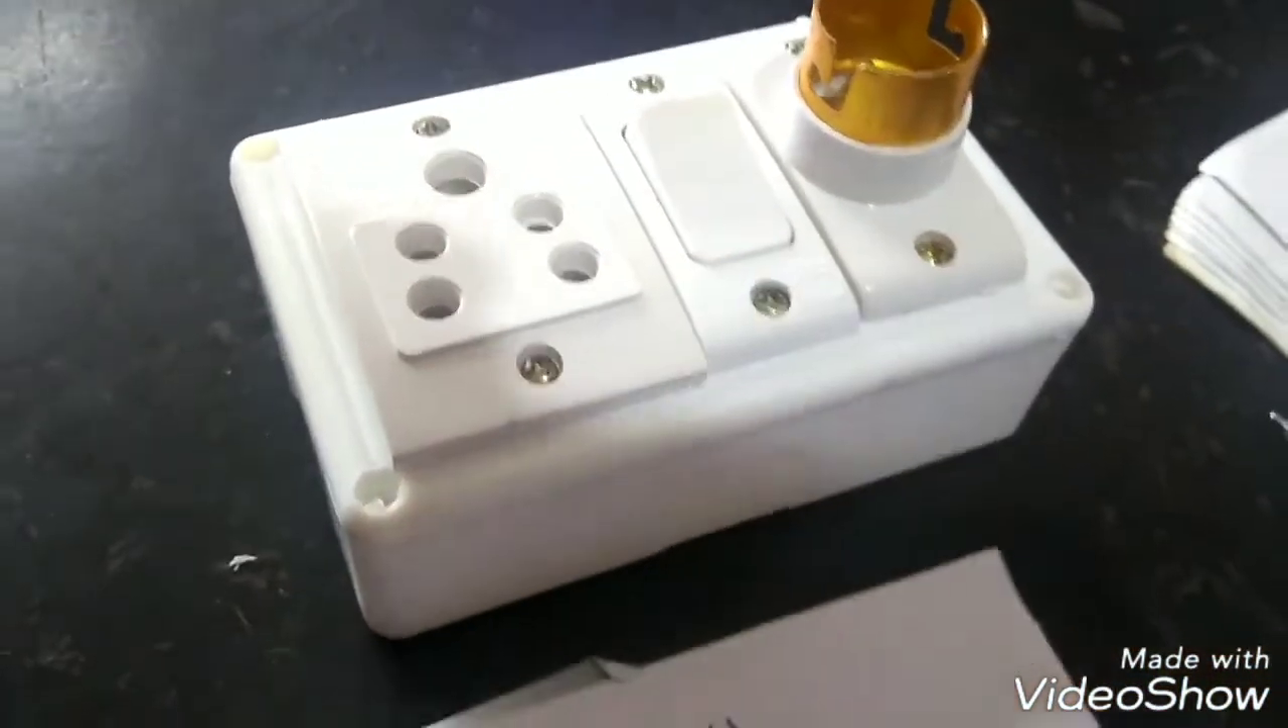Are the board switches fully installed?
Yes.